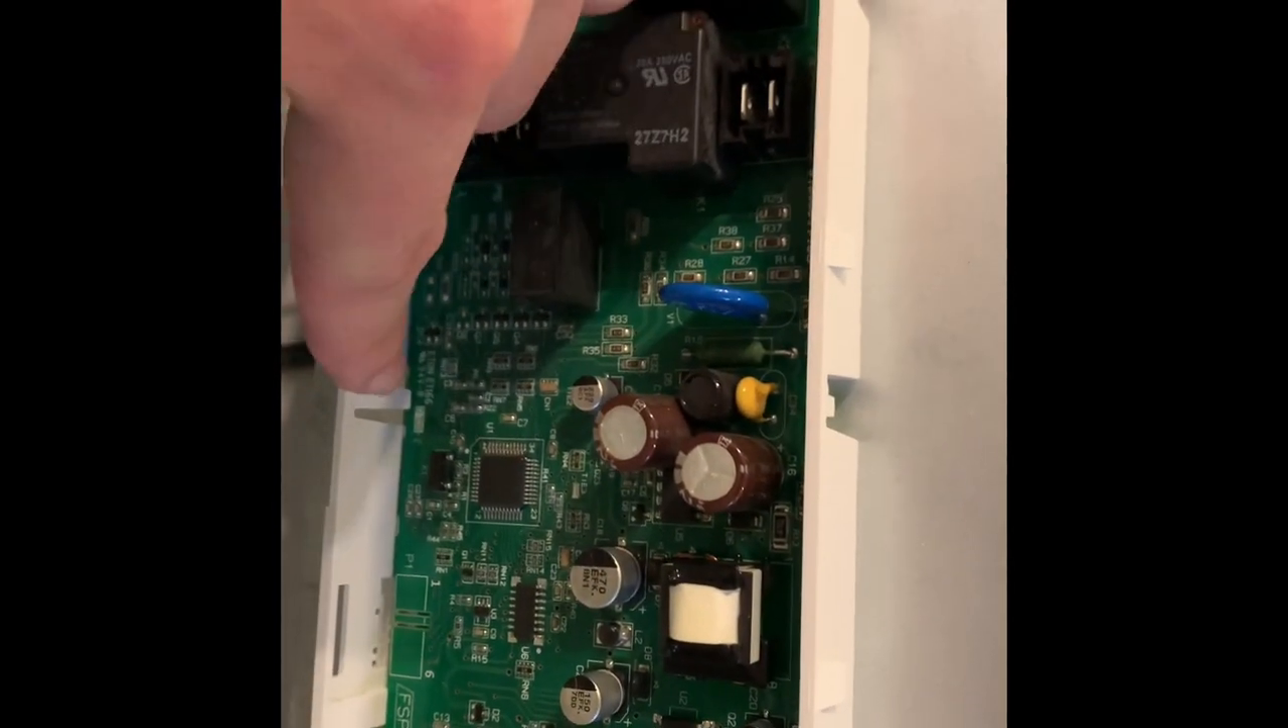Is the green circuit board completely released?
No.